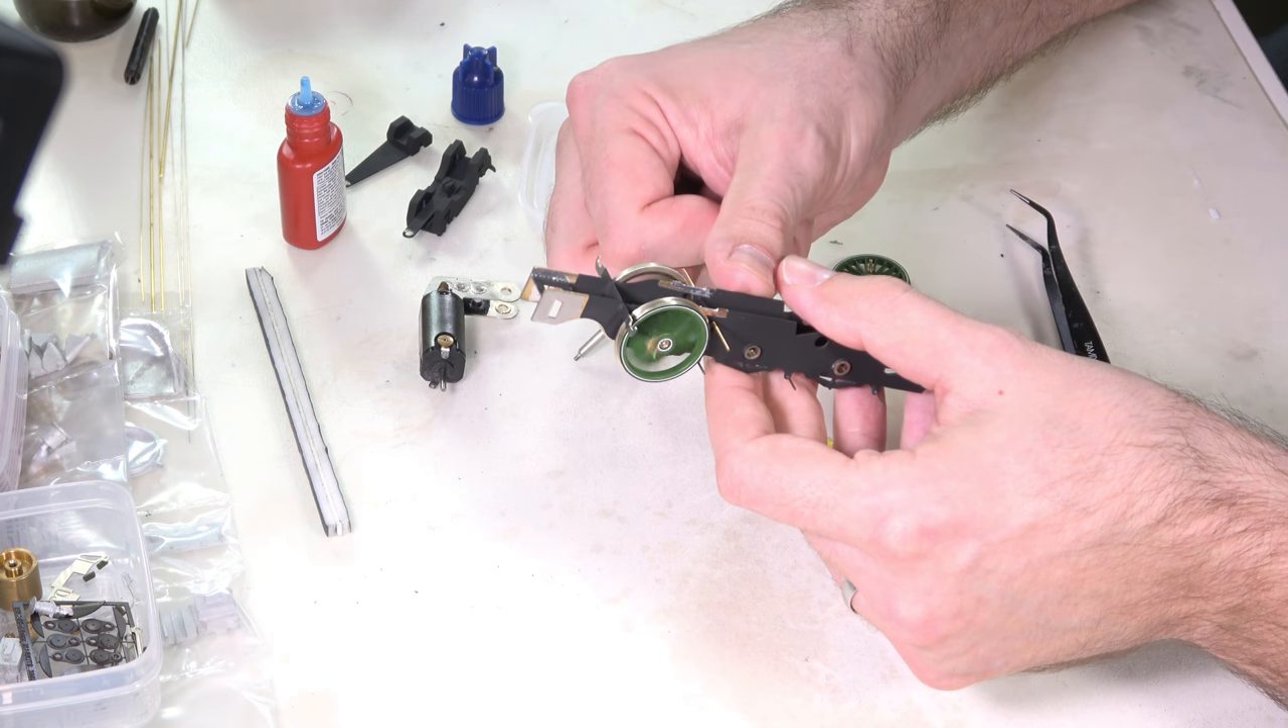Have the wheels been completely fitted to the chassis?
No.